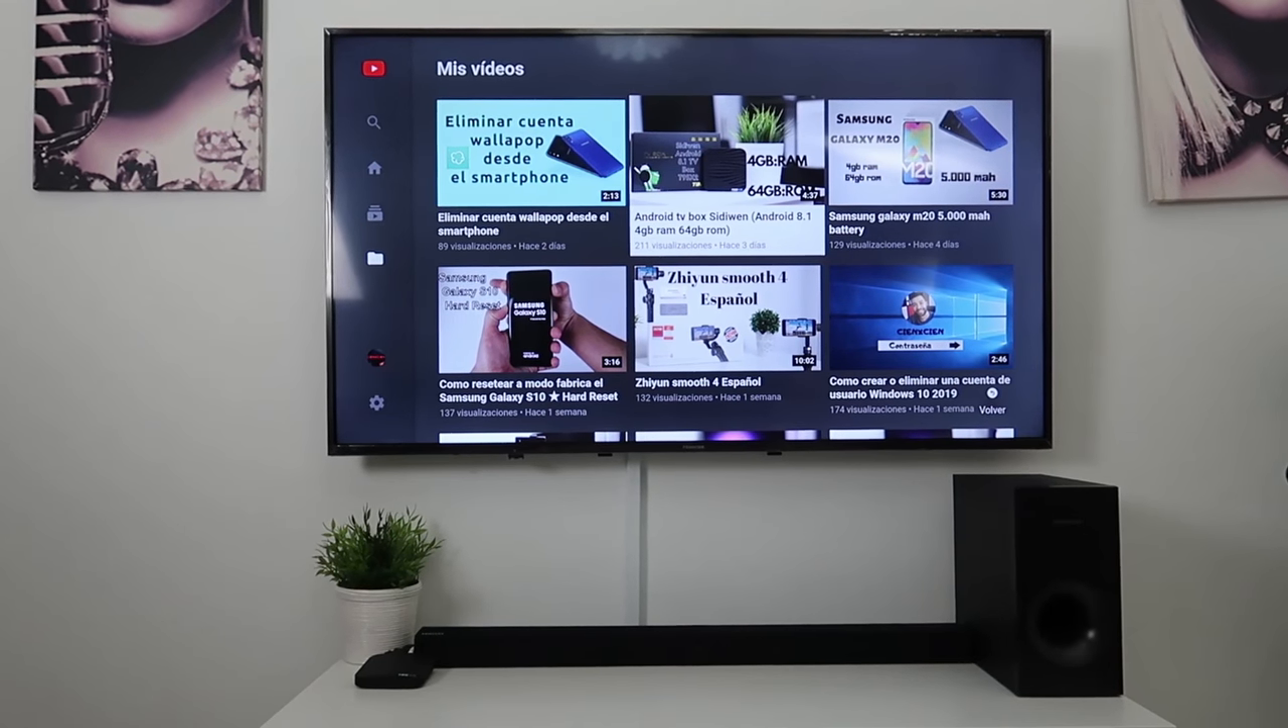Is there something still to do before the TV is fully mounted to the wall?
No.